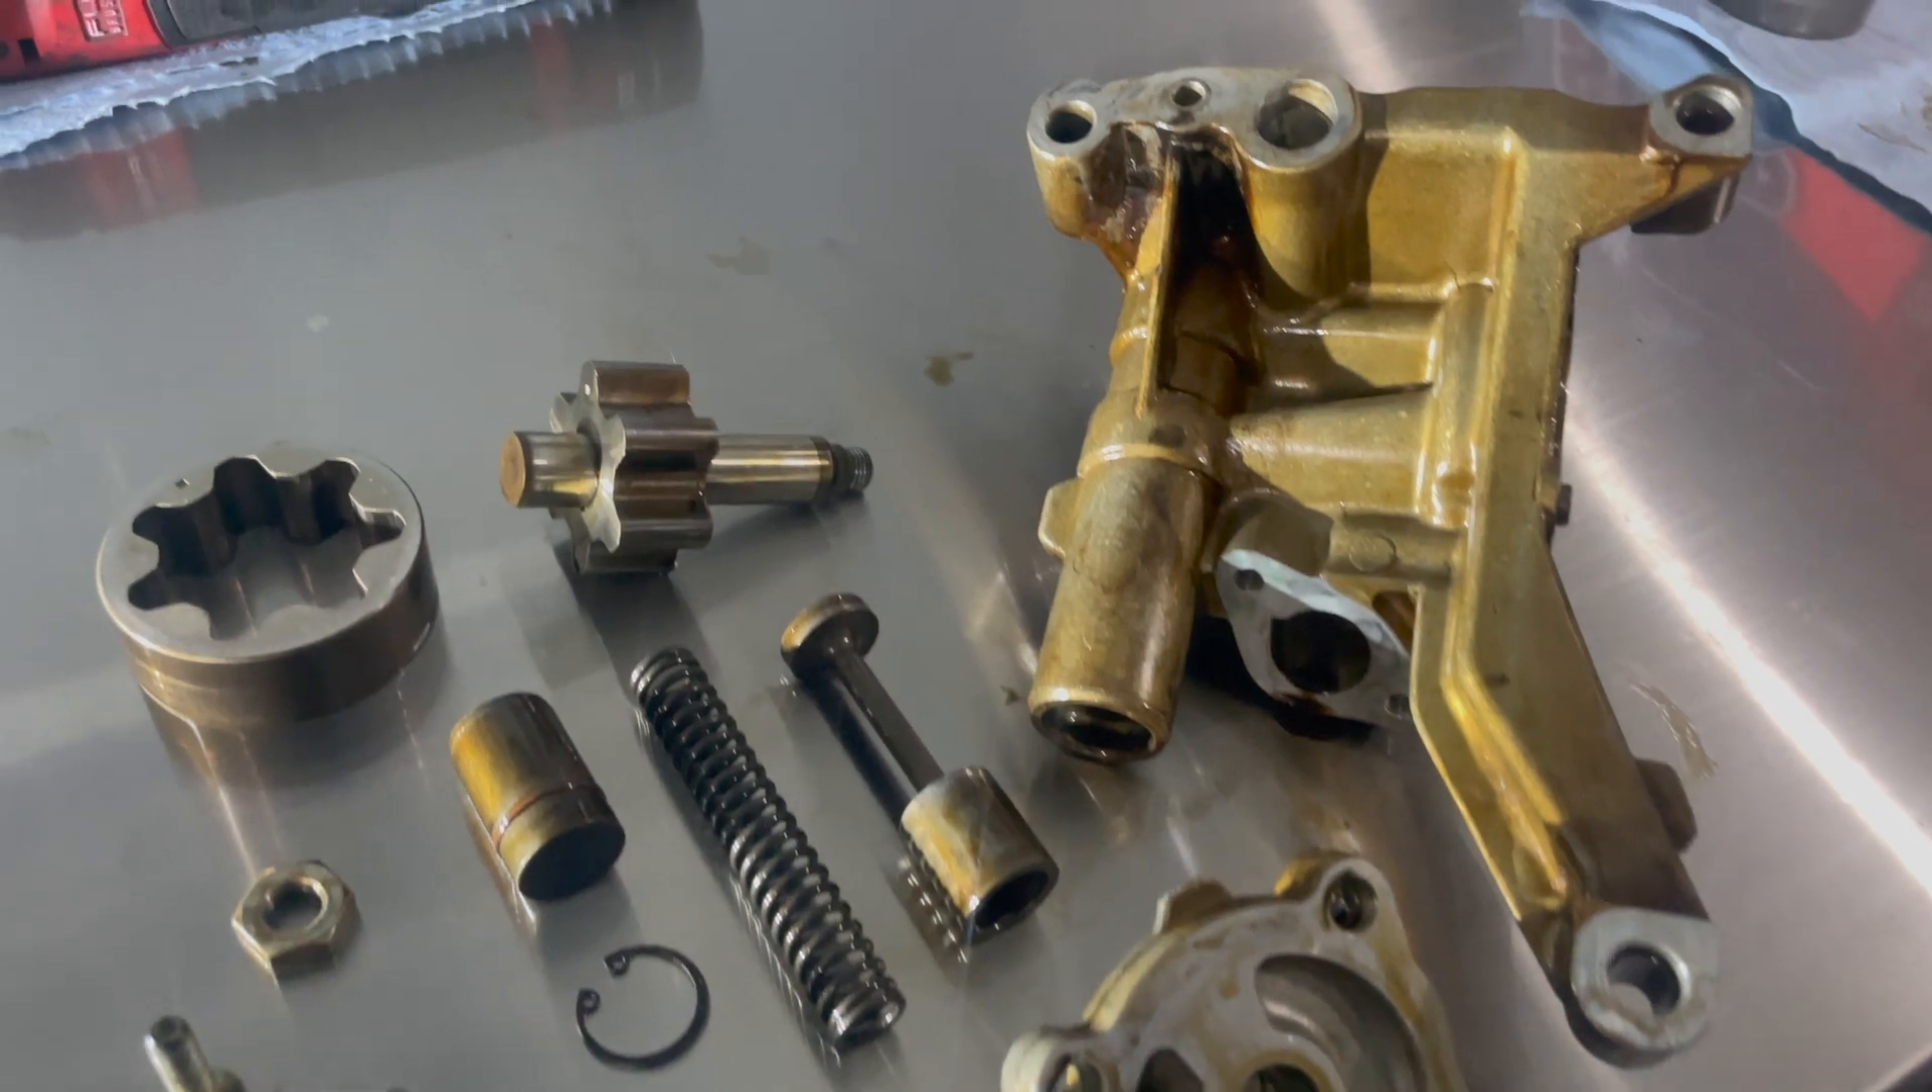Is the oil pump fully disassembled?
Yes.